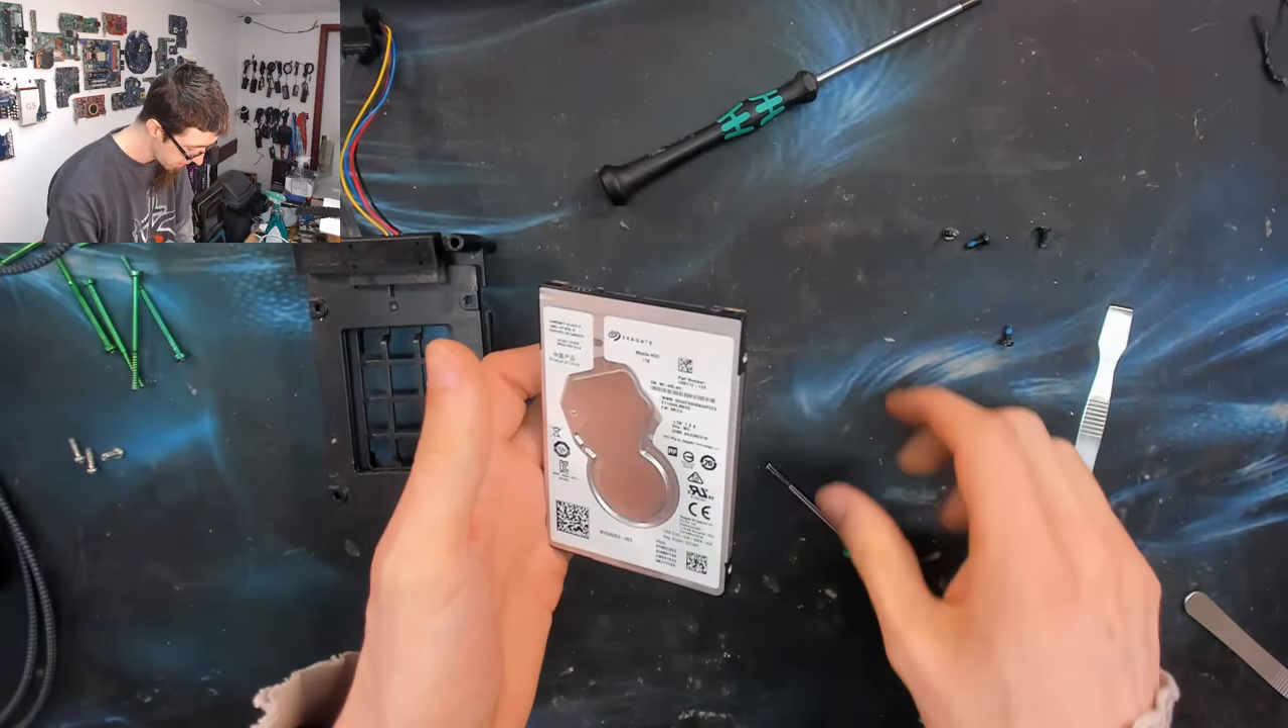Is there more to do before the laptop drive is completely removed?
No.